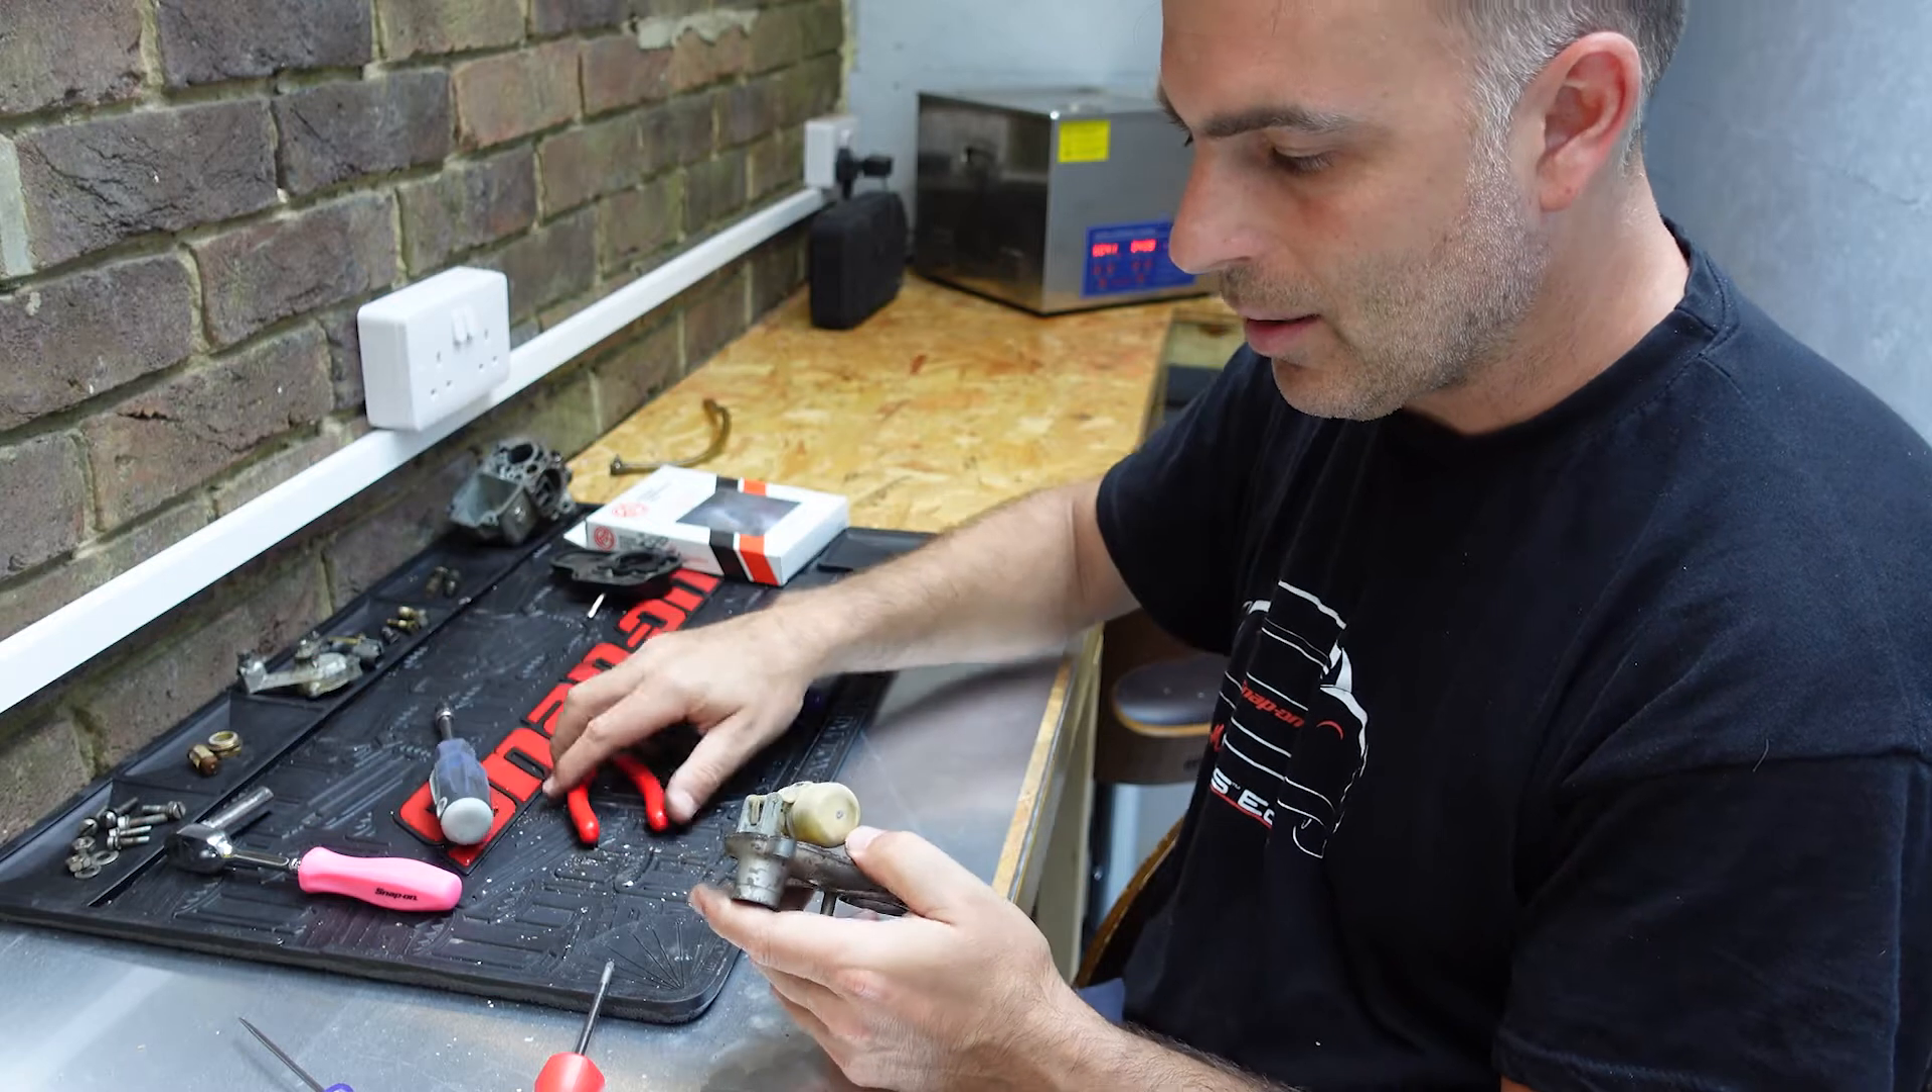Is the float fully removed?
No.